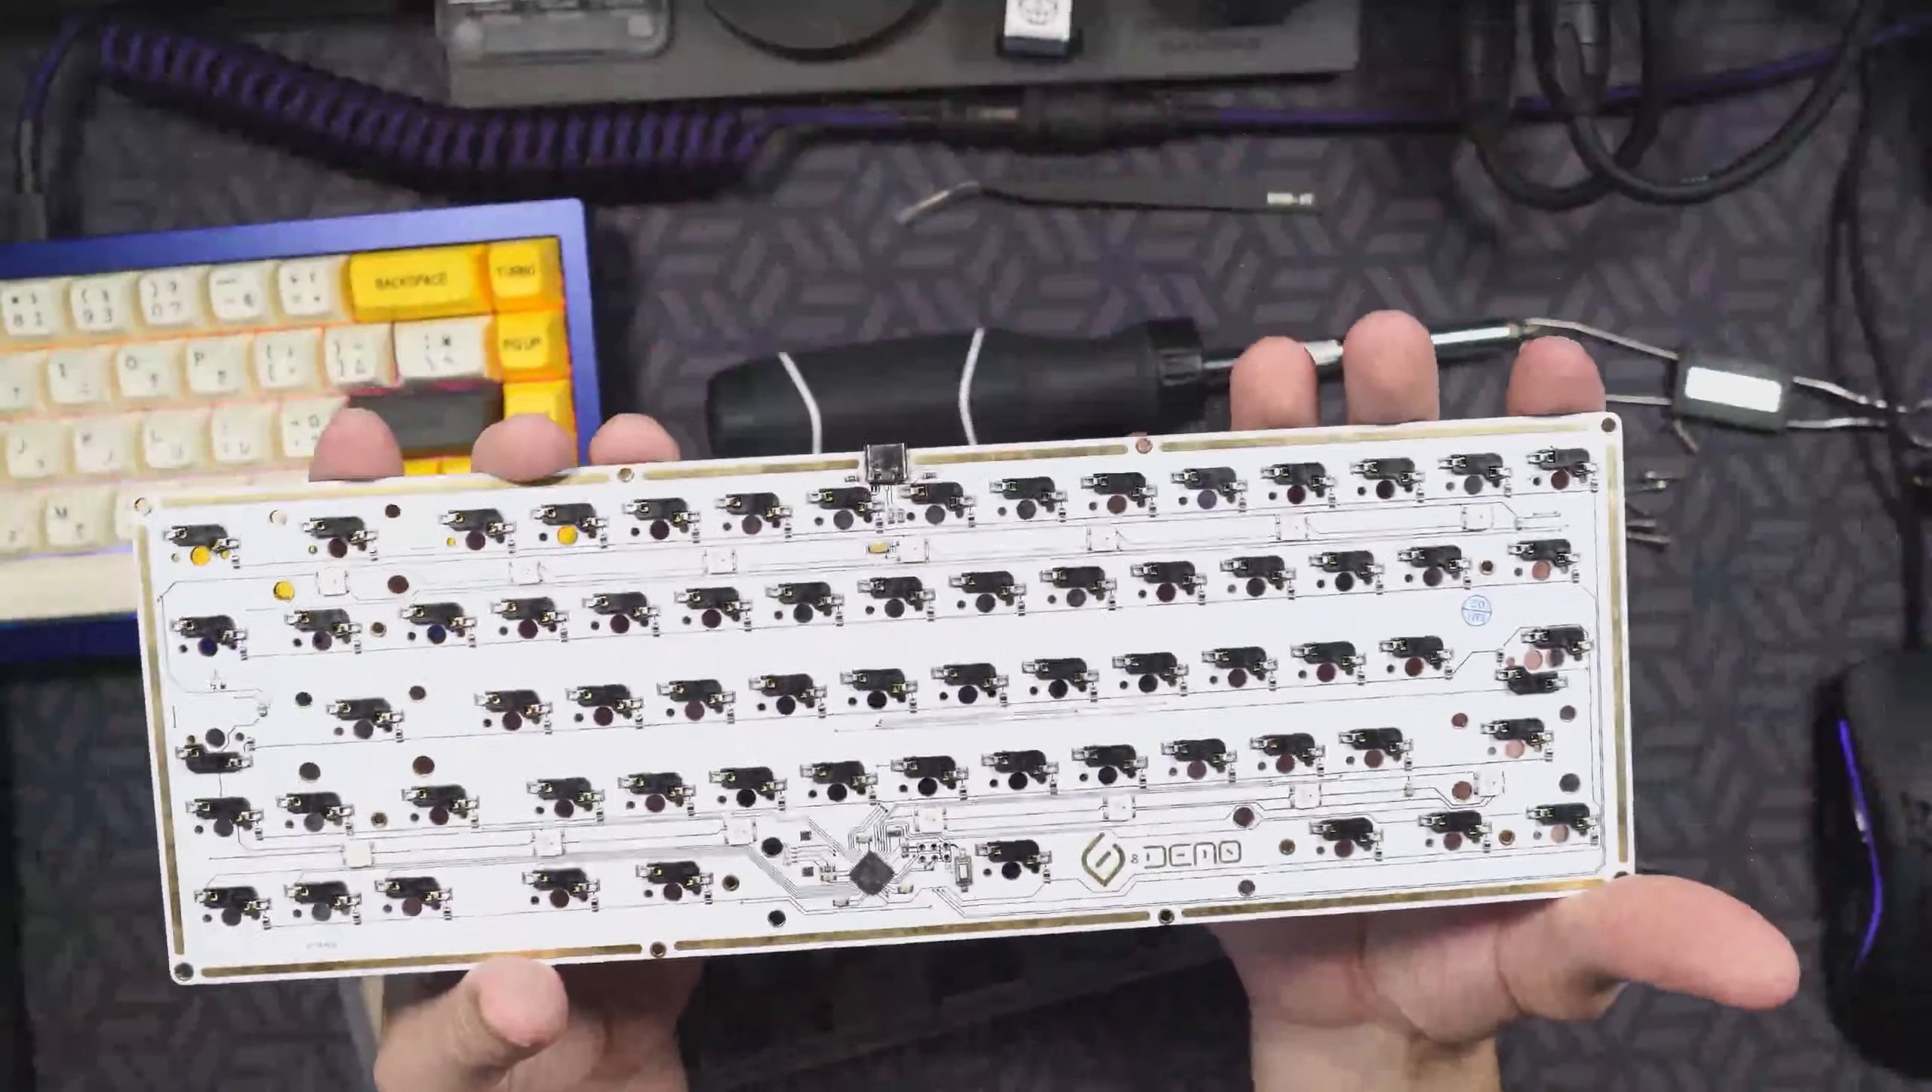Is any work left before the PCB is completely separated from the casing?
No.